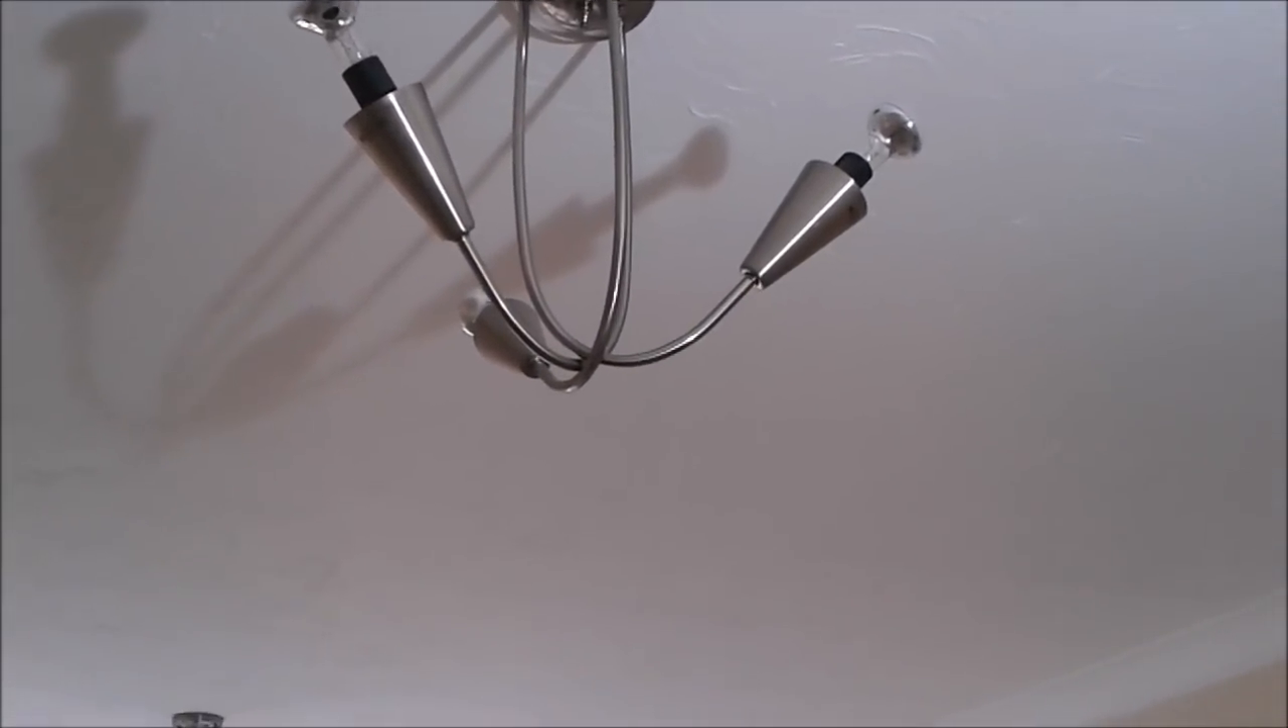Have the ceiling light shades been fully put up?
No.